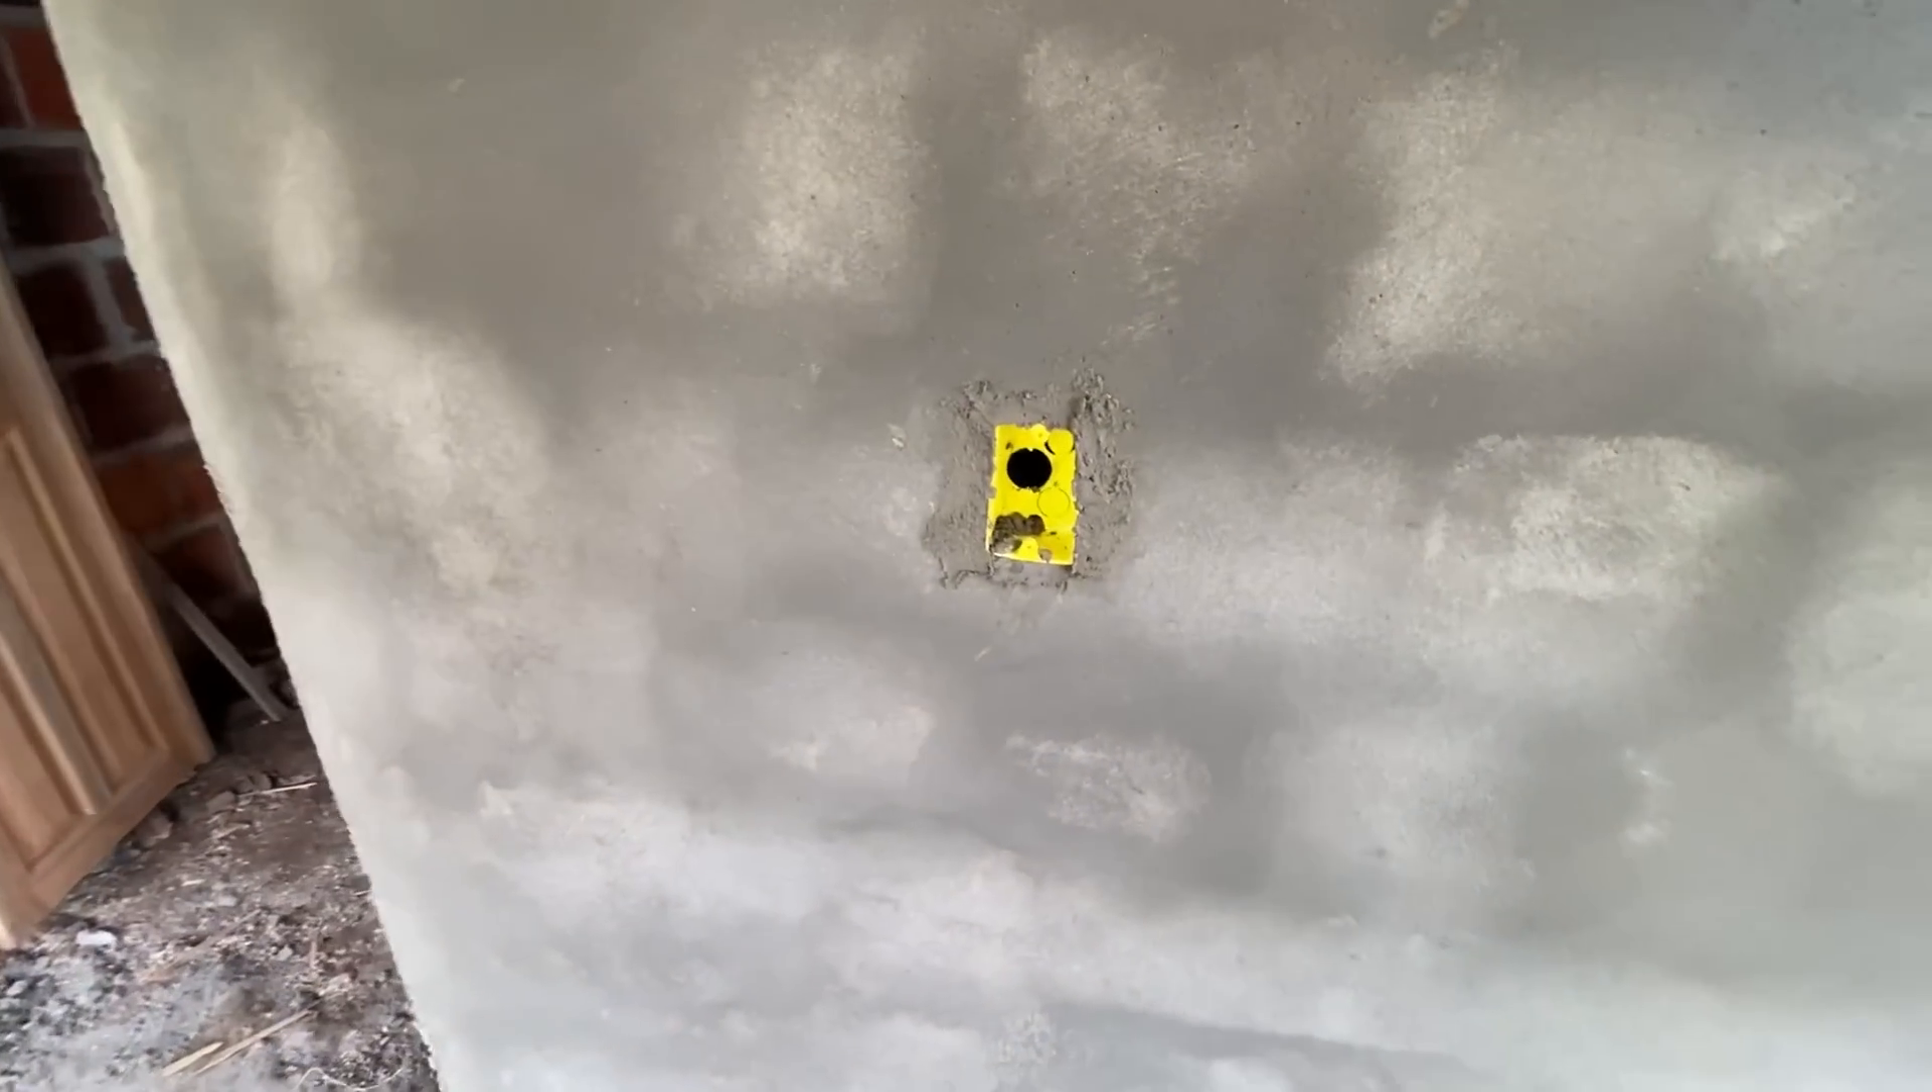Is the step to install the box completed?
Yes.